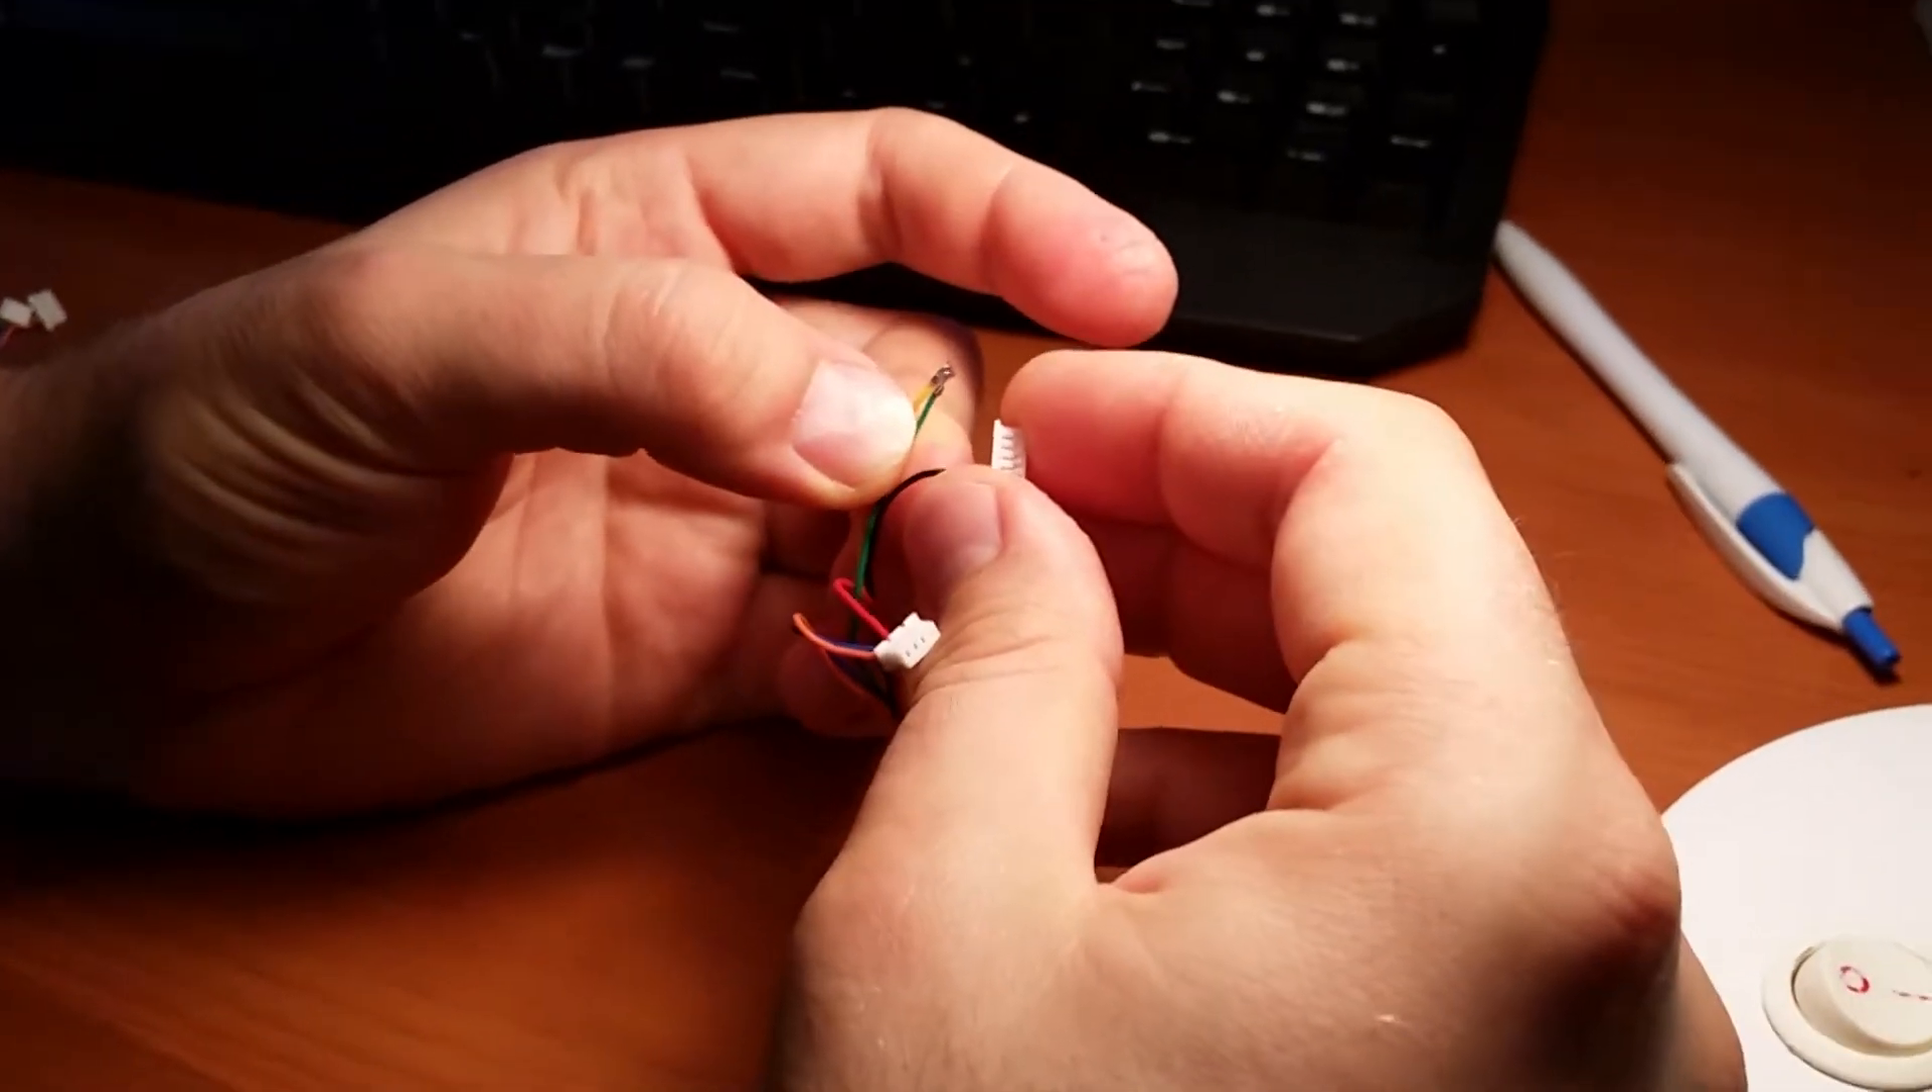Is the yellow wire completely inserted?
No.